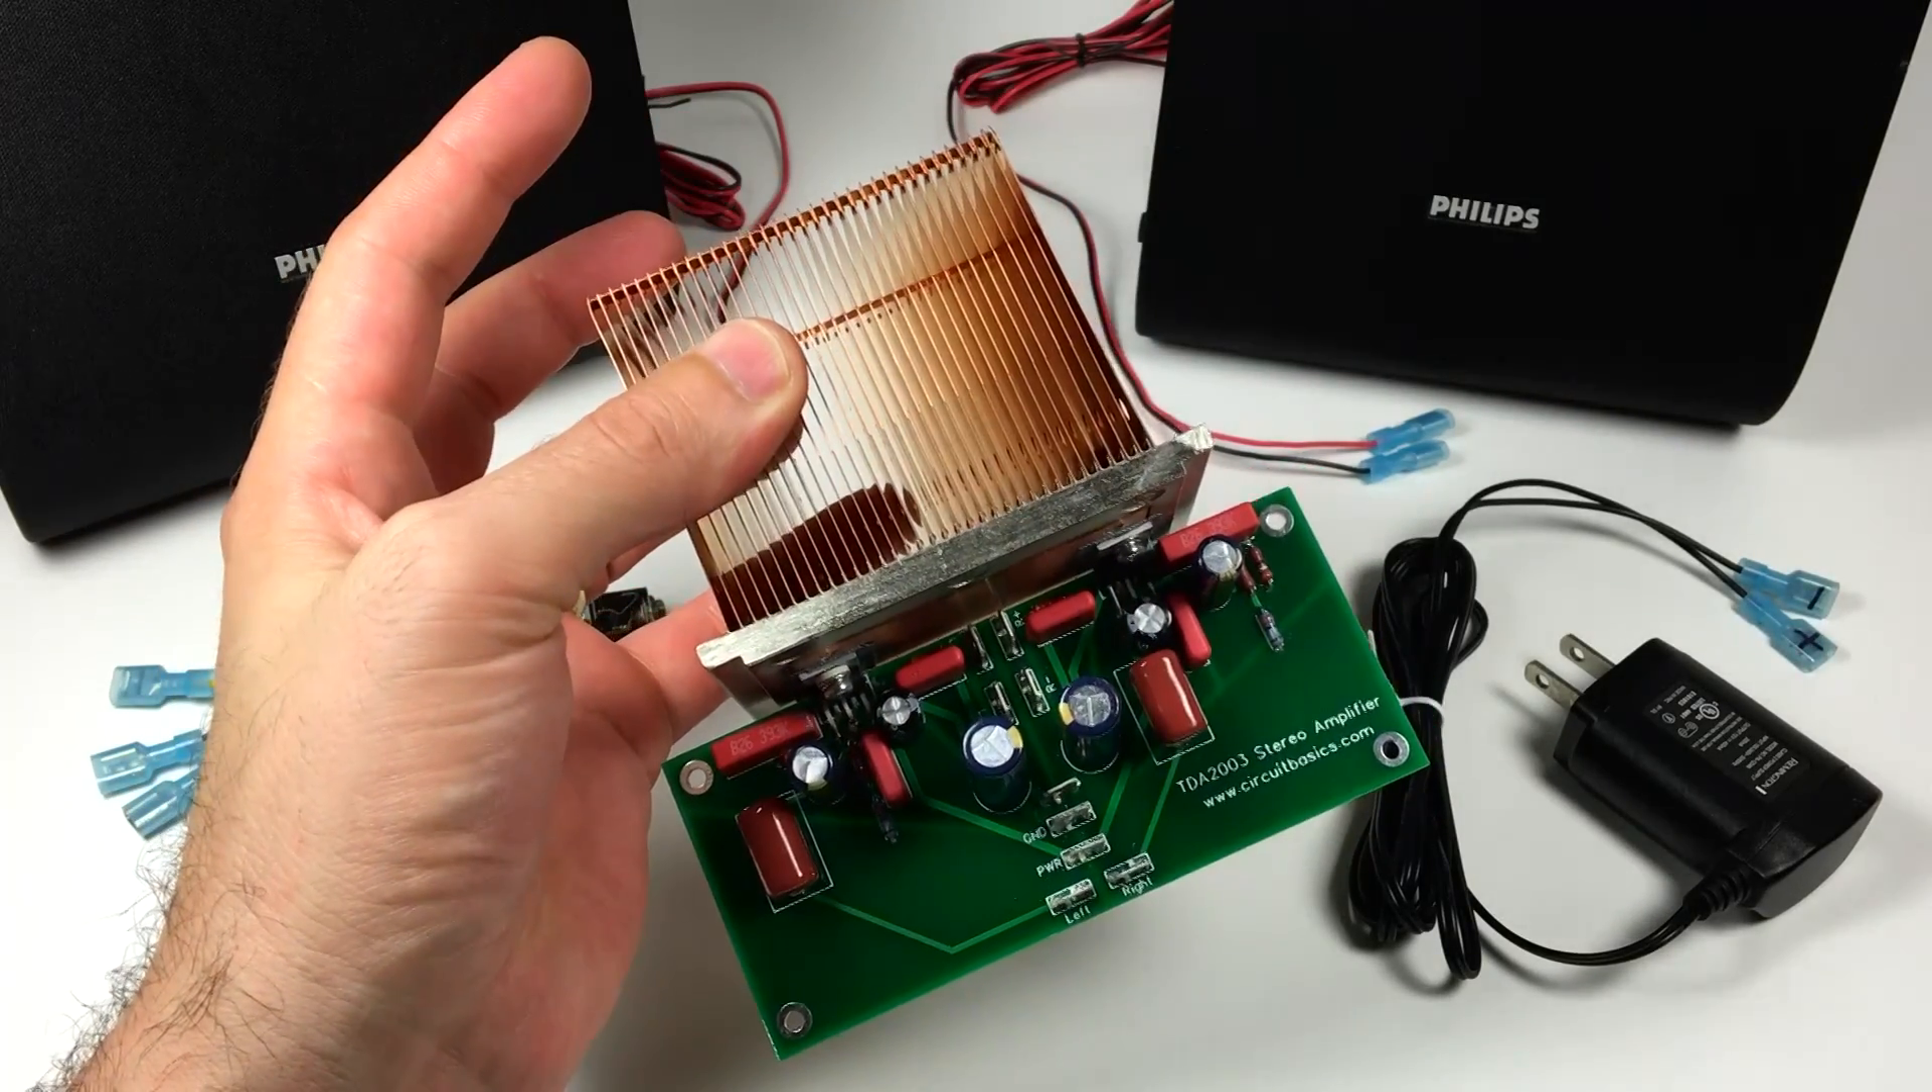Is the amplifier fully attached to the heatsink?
Yes.